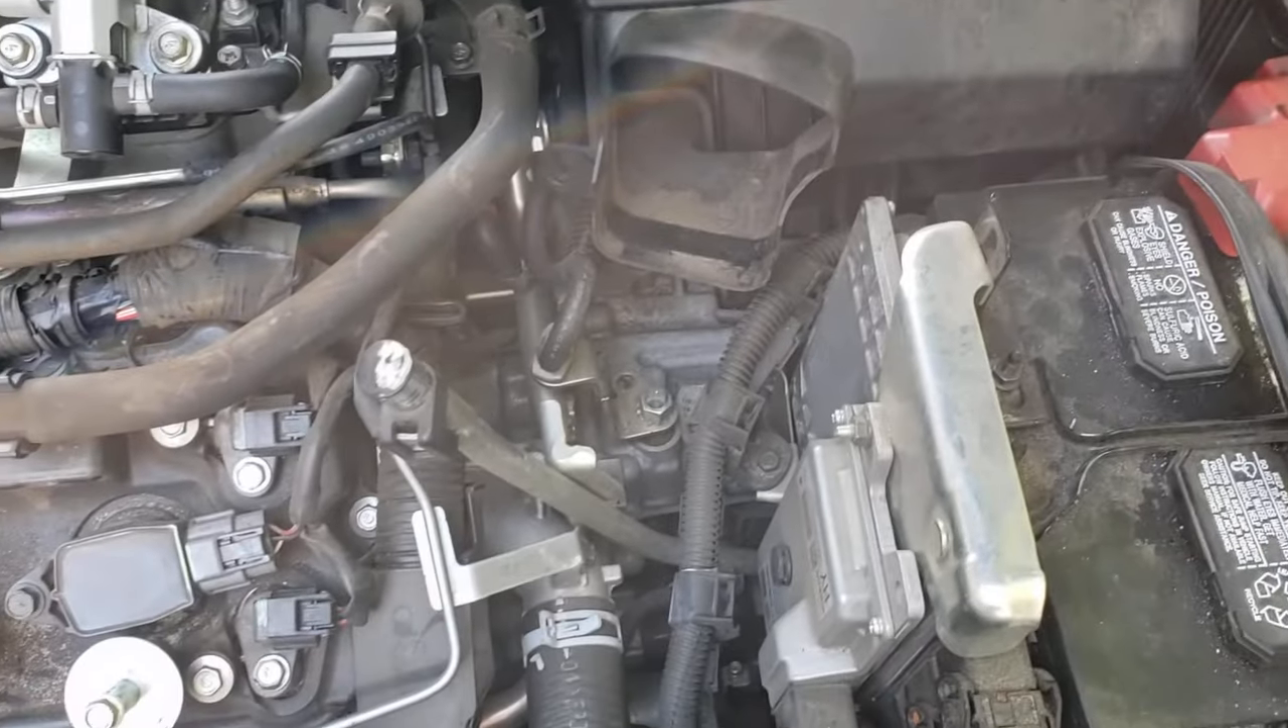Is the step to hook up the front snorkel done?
No.